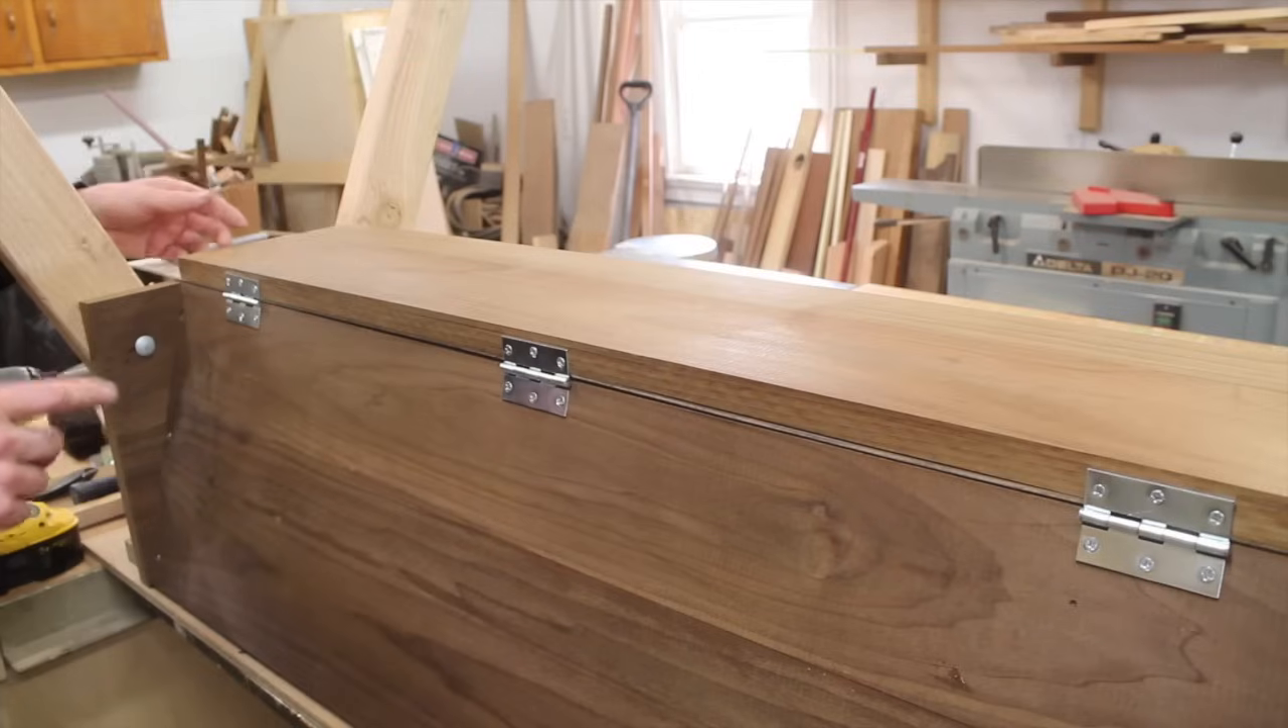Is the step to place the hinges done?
Yes.